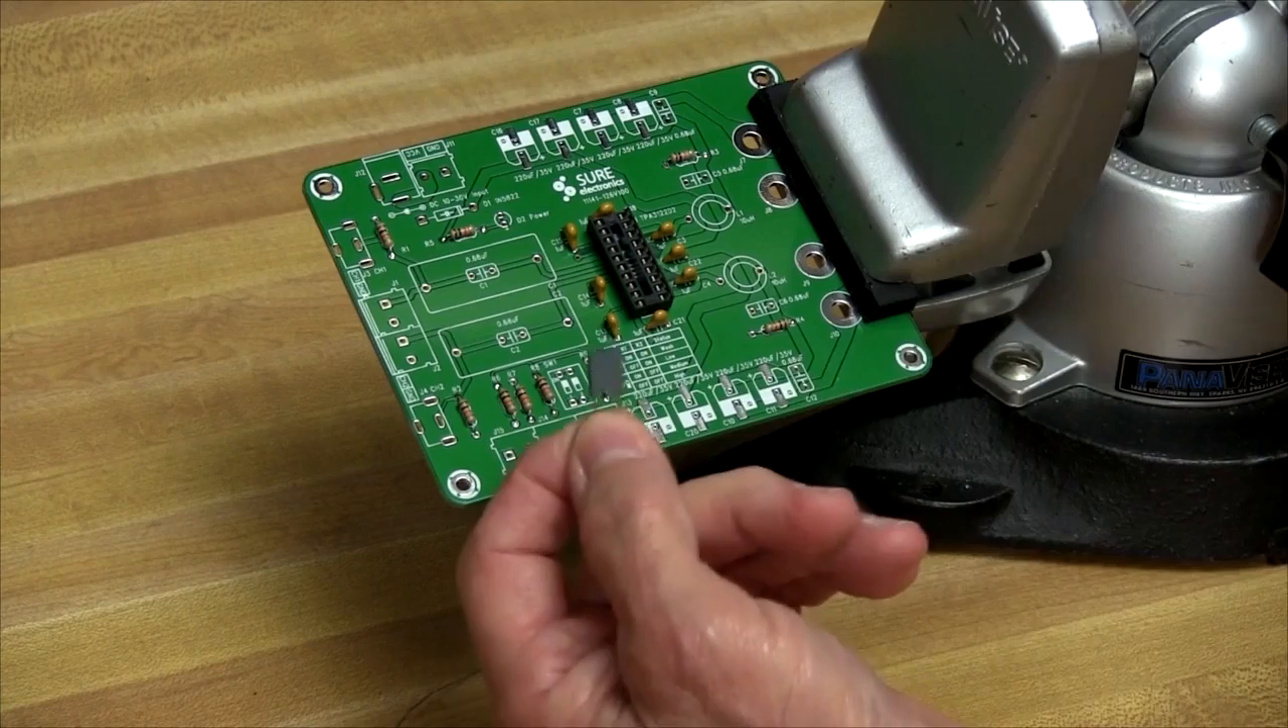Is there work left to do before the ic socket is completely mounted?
No.